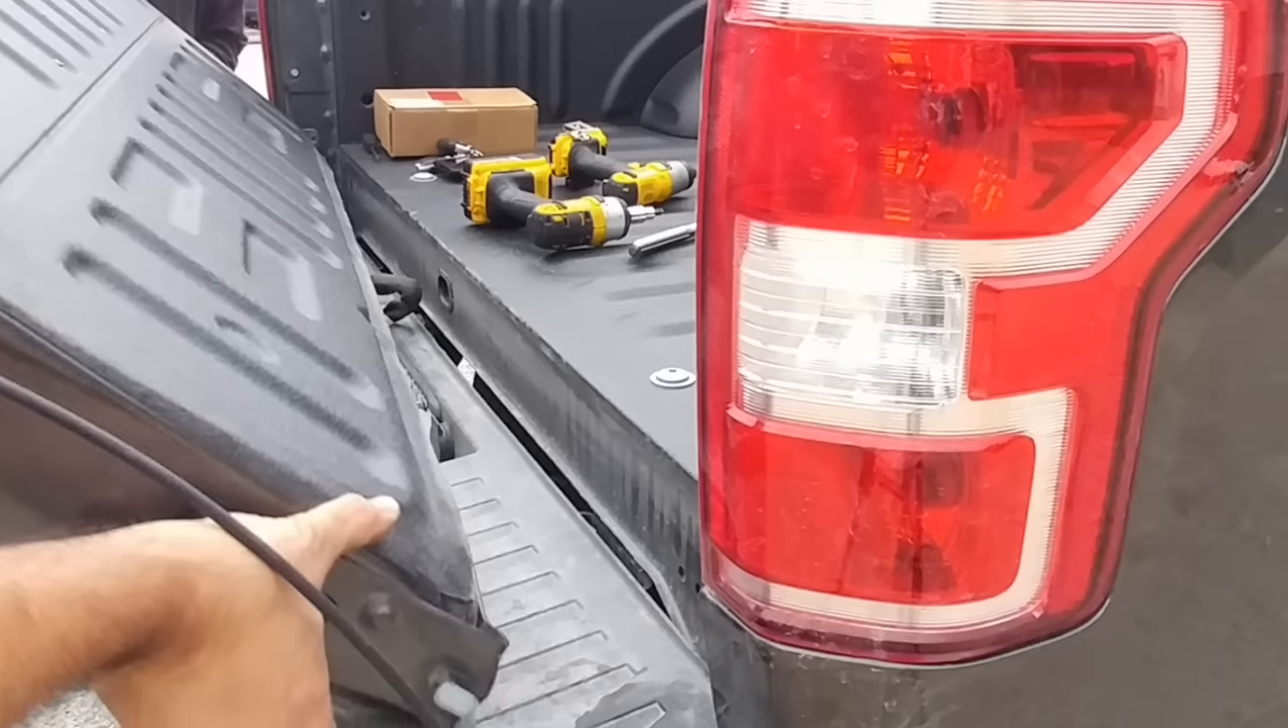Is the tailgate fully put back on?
No.